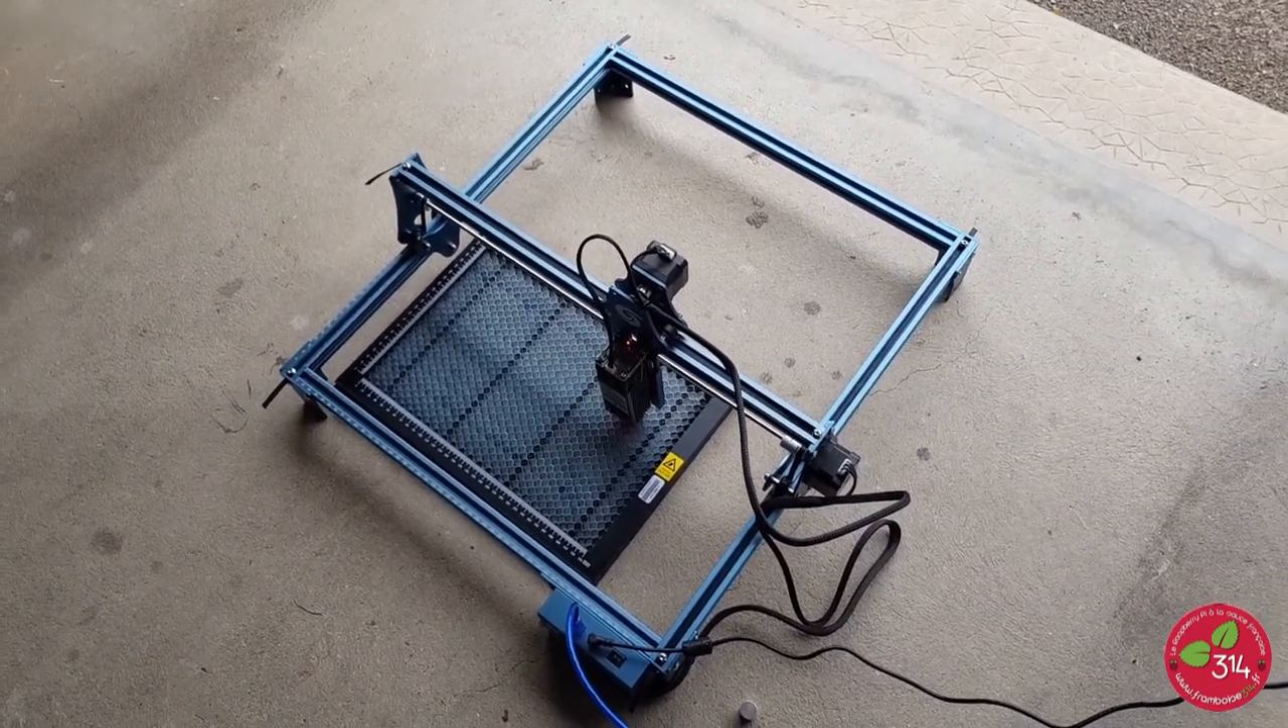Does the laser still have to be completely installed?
No.